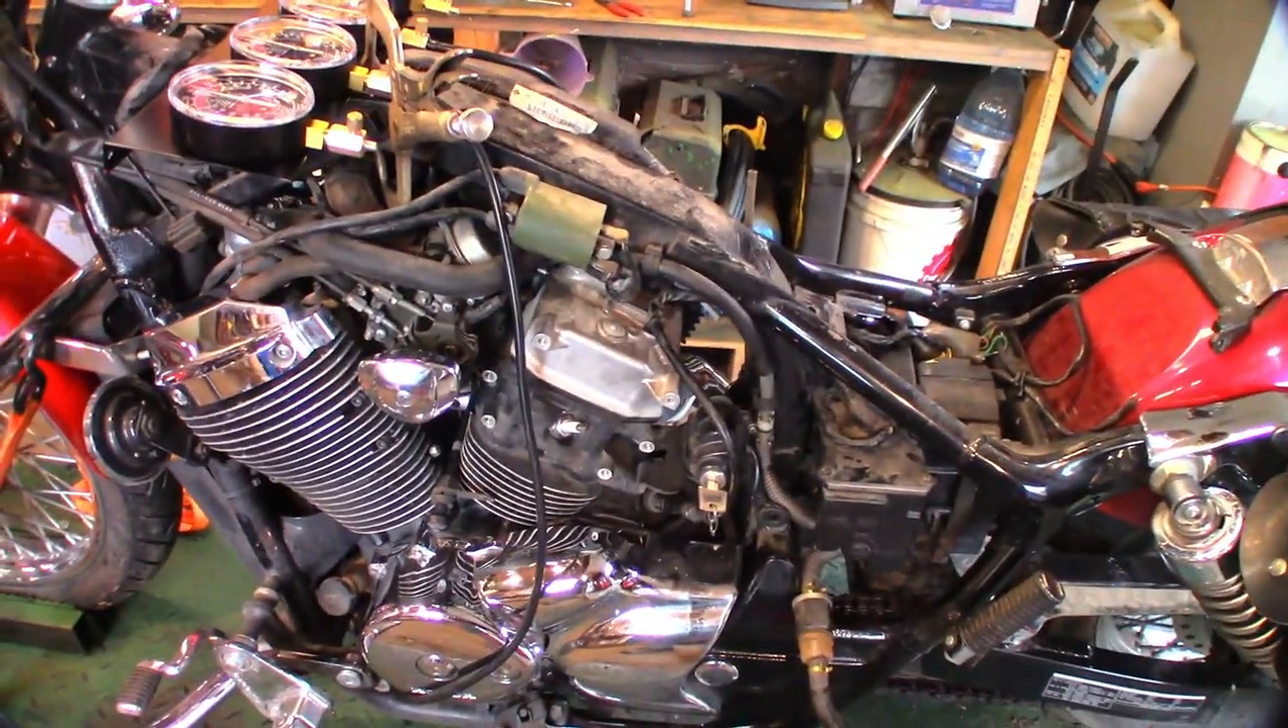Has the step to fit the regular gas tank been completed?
No.